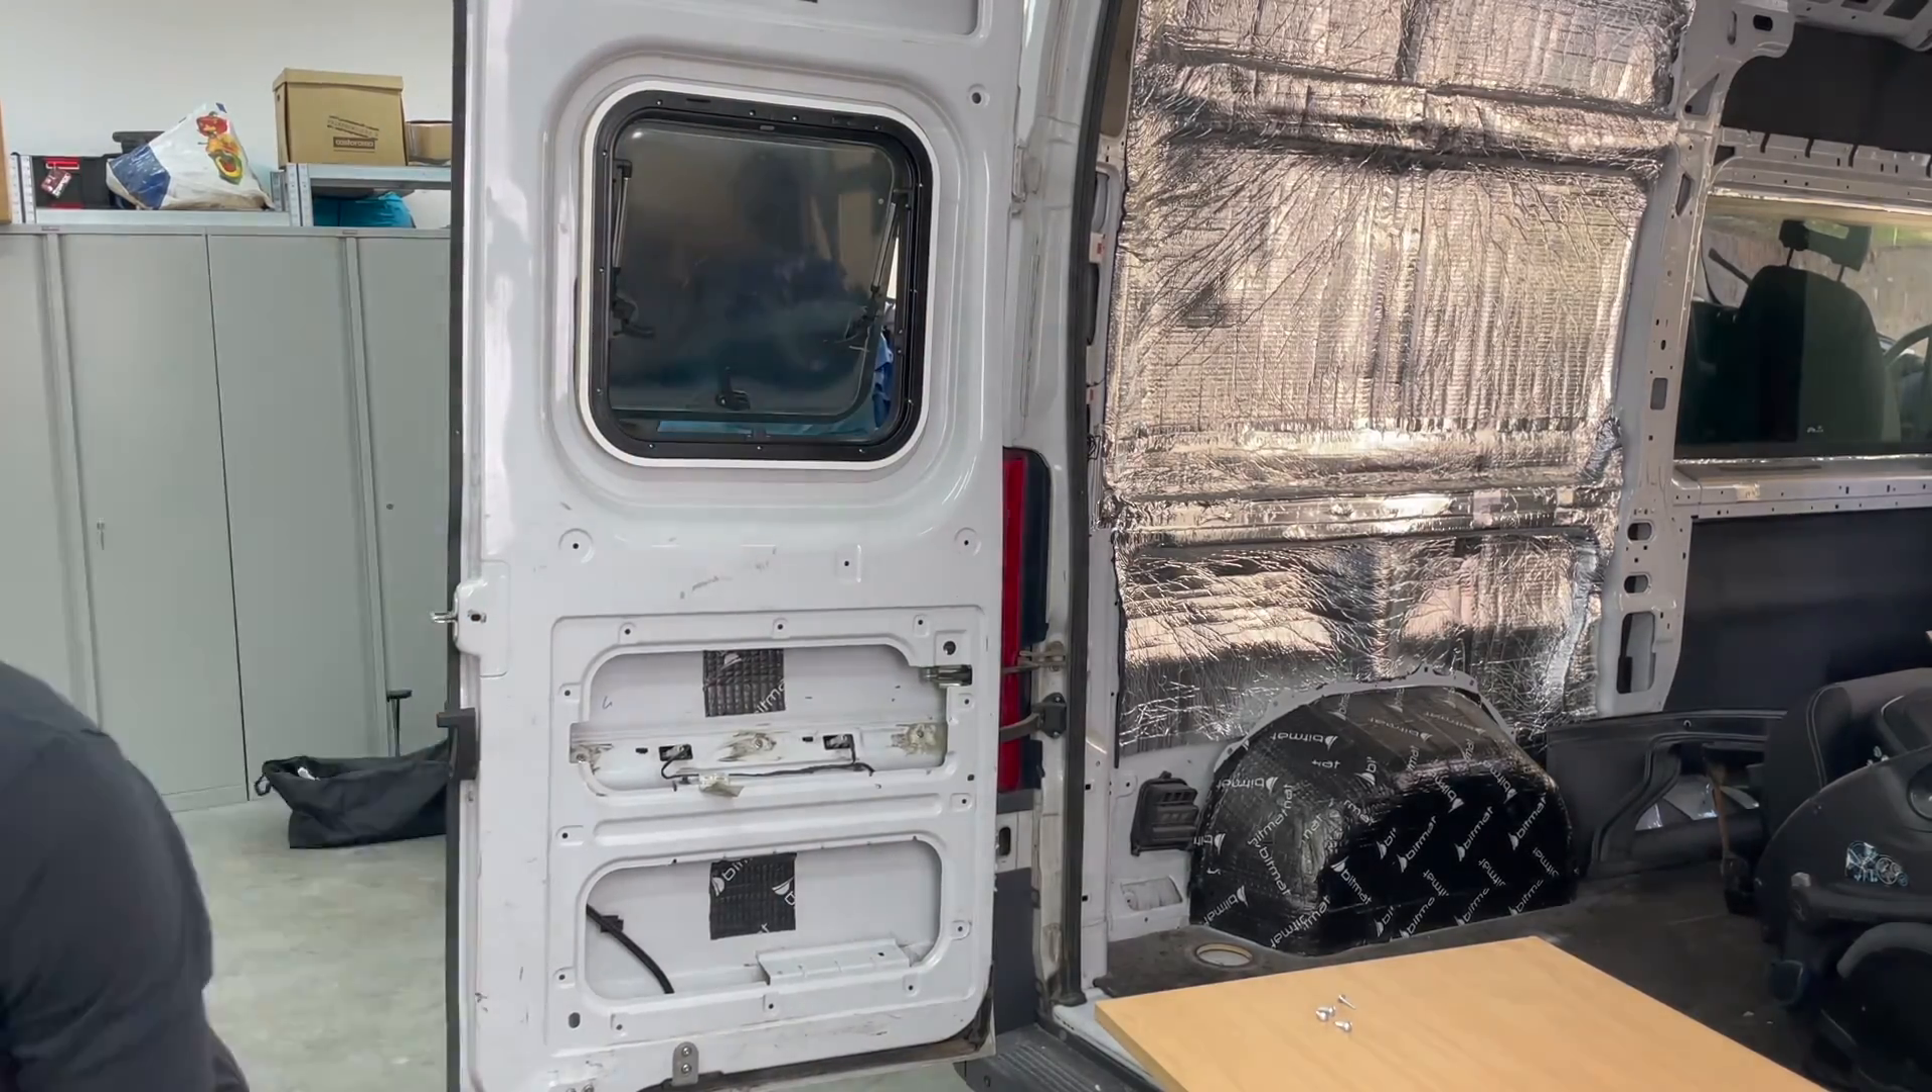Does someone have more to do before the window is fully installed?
No.